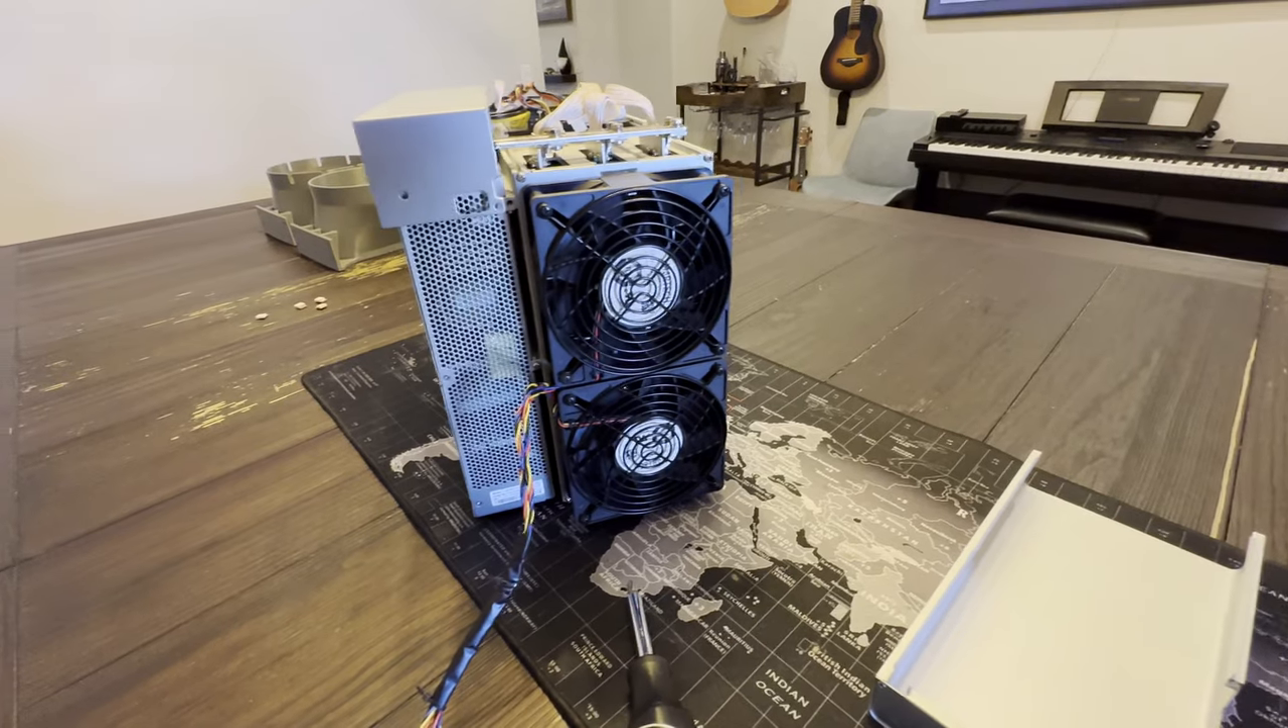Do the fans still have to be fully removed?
Yes.